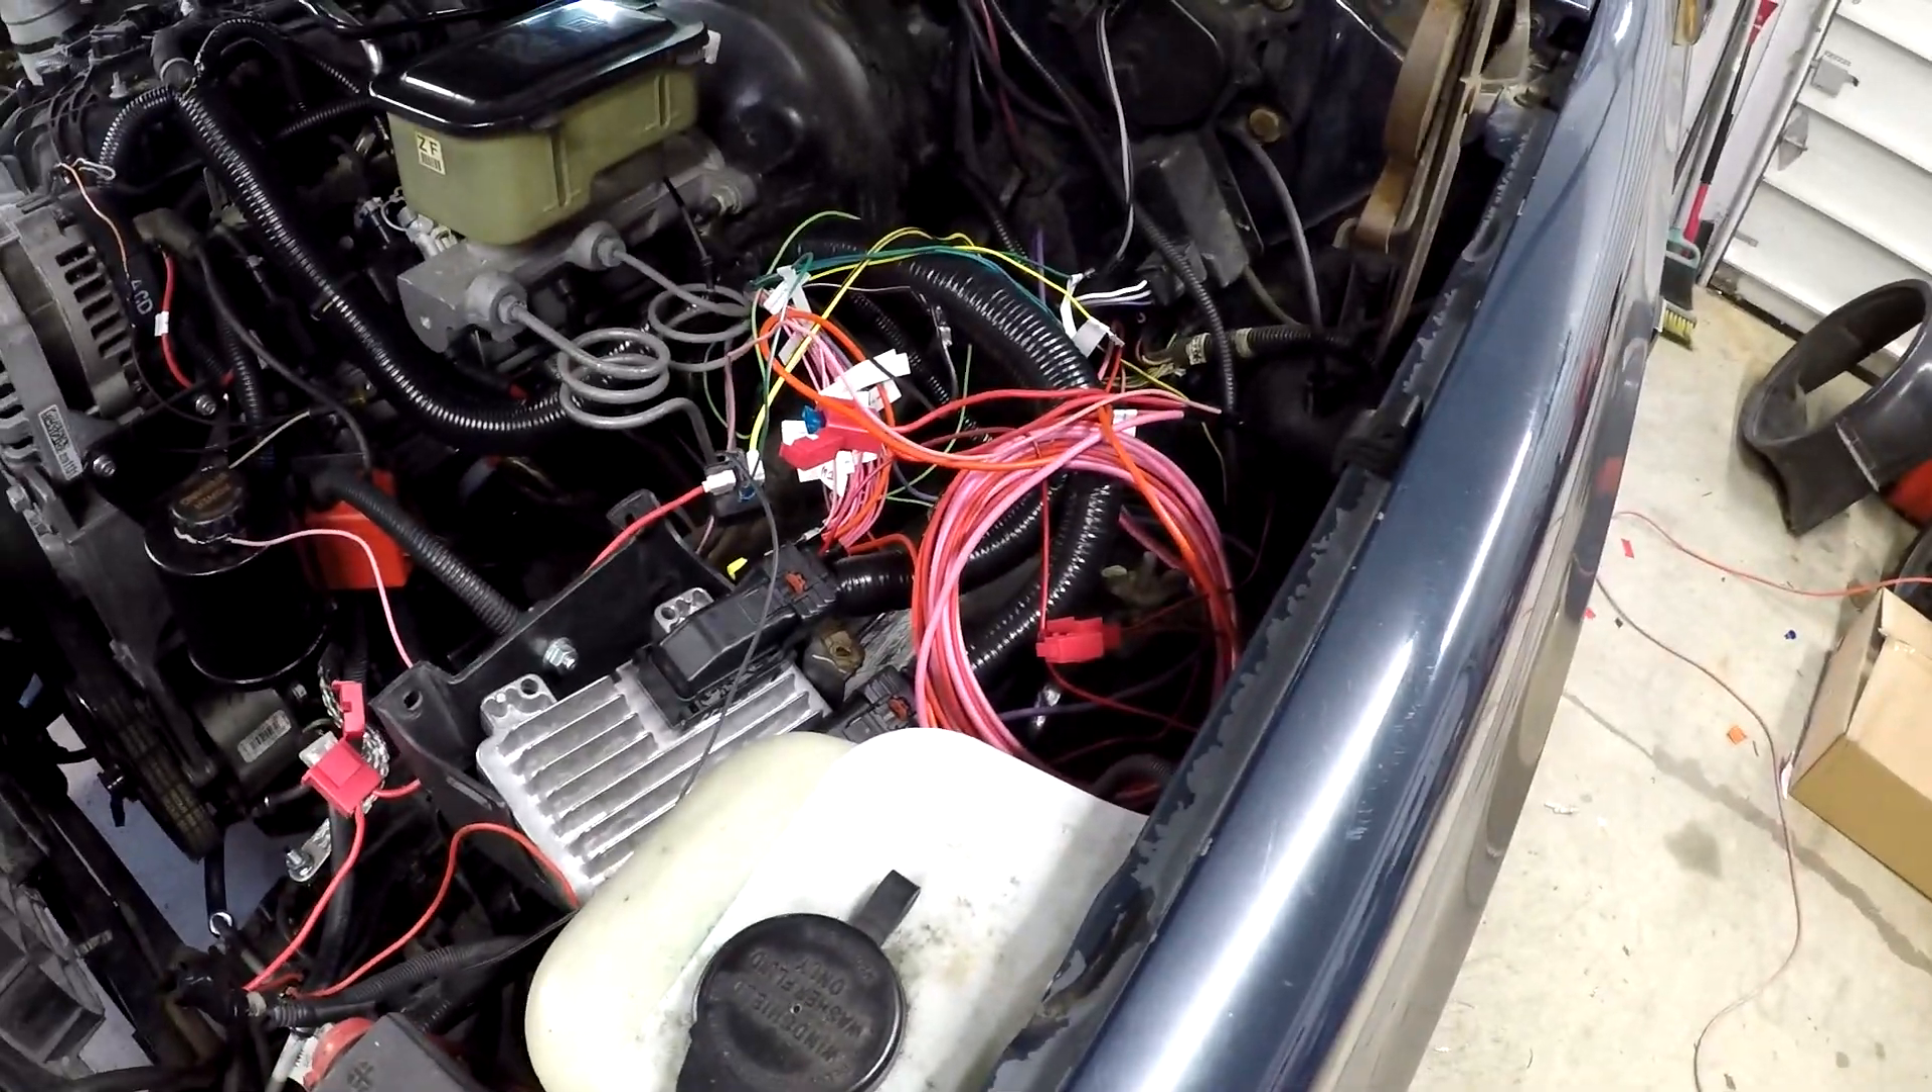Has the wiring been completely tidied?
No.